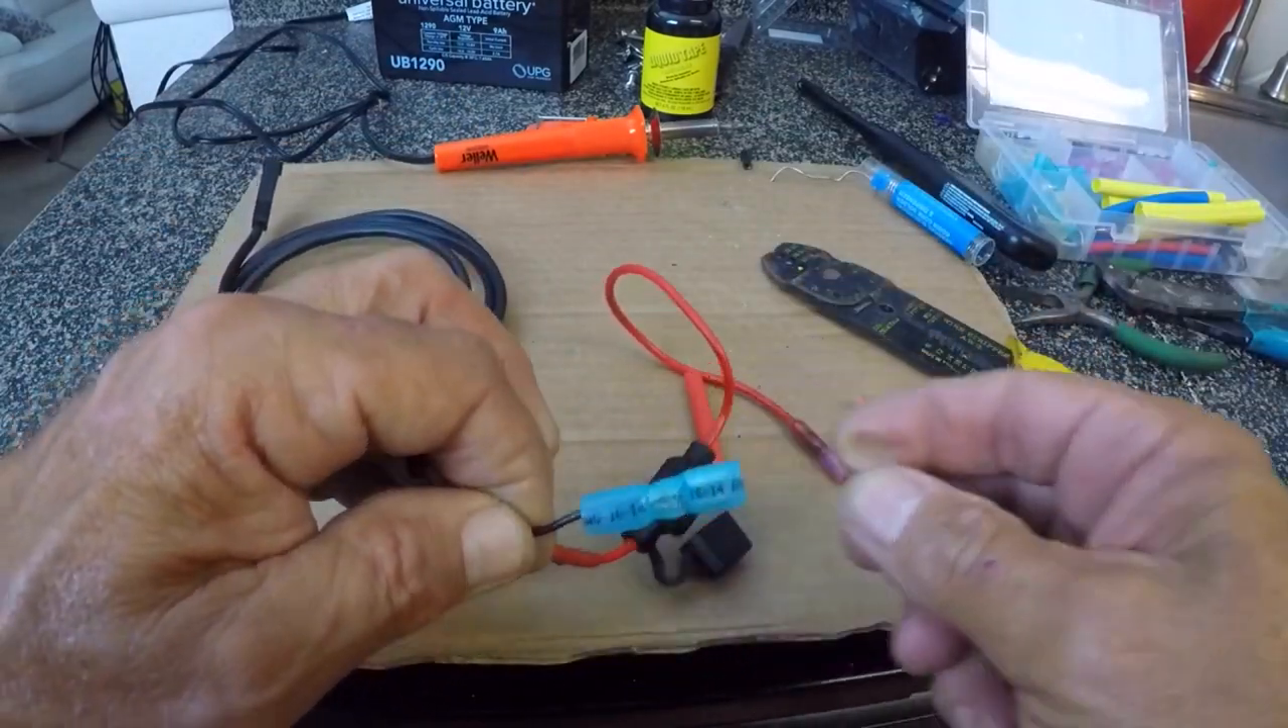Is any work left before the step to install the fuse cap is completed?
Yes.